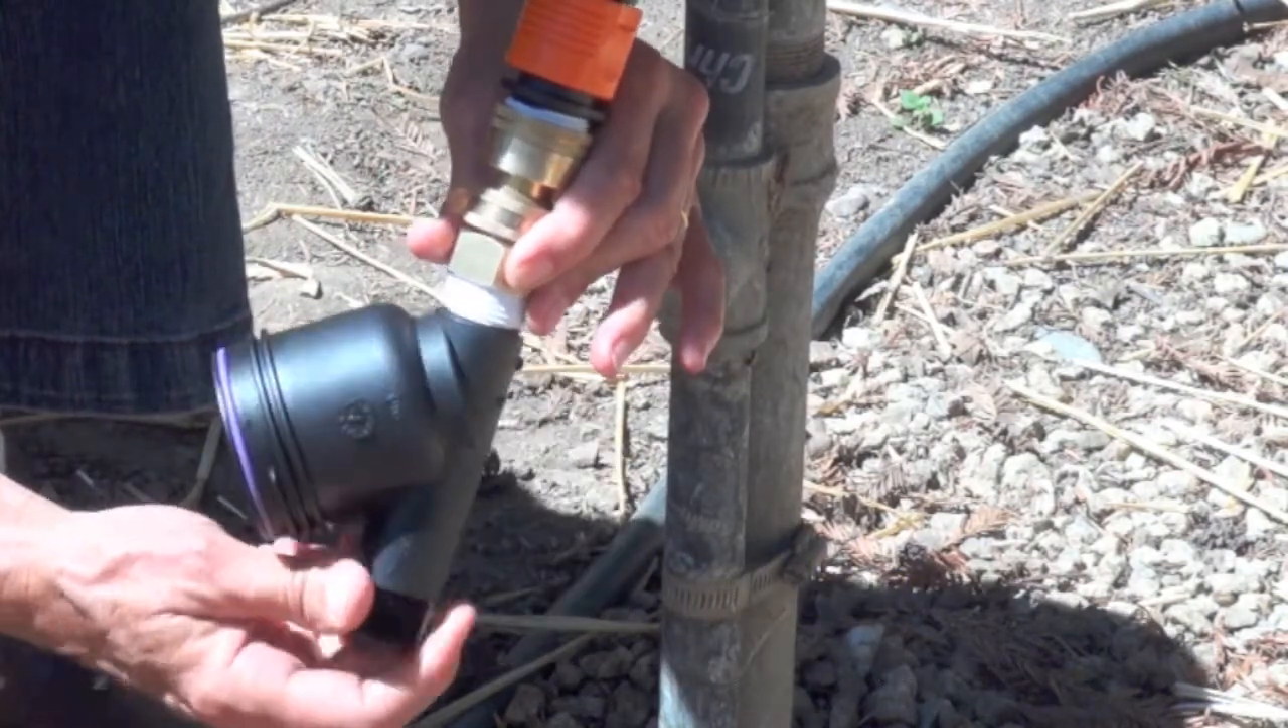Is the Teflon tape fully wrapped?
Yes.